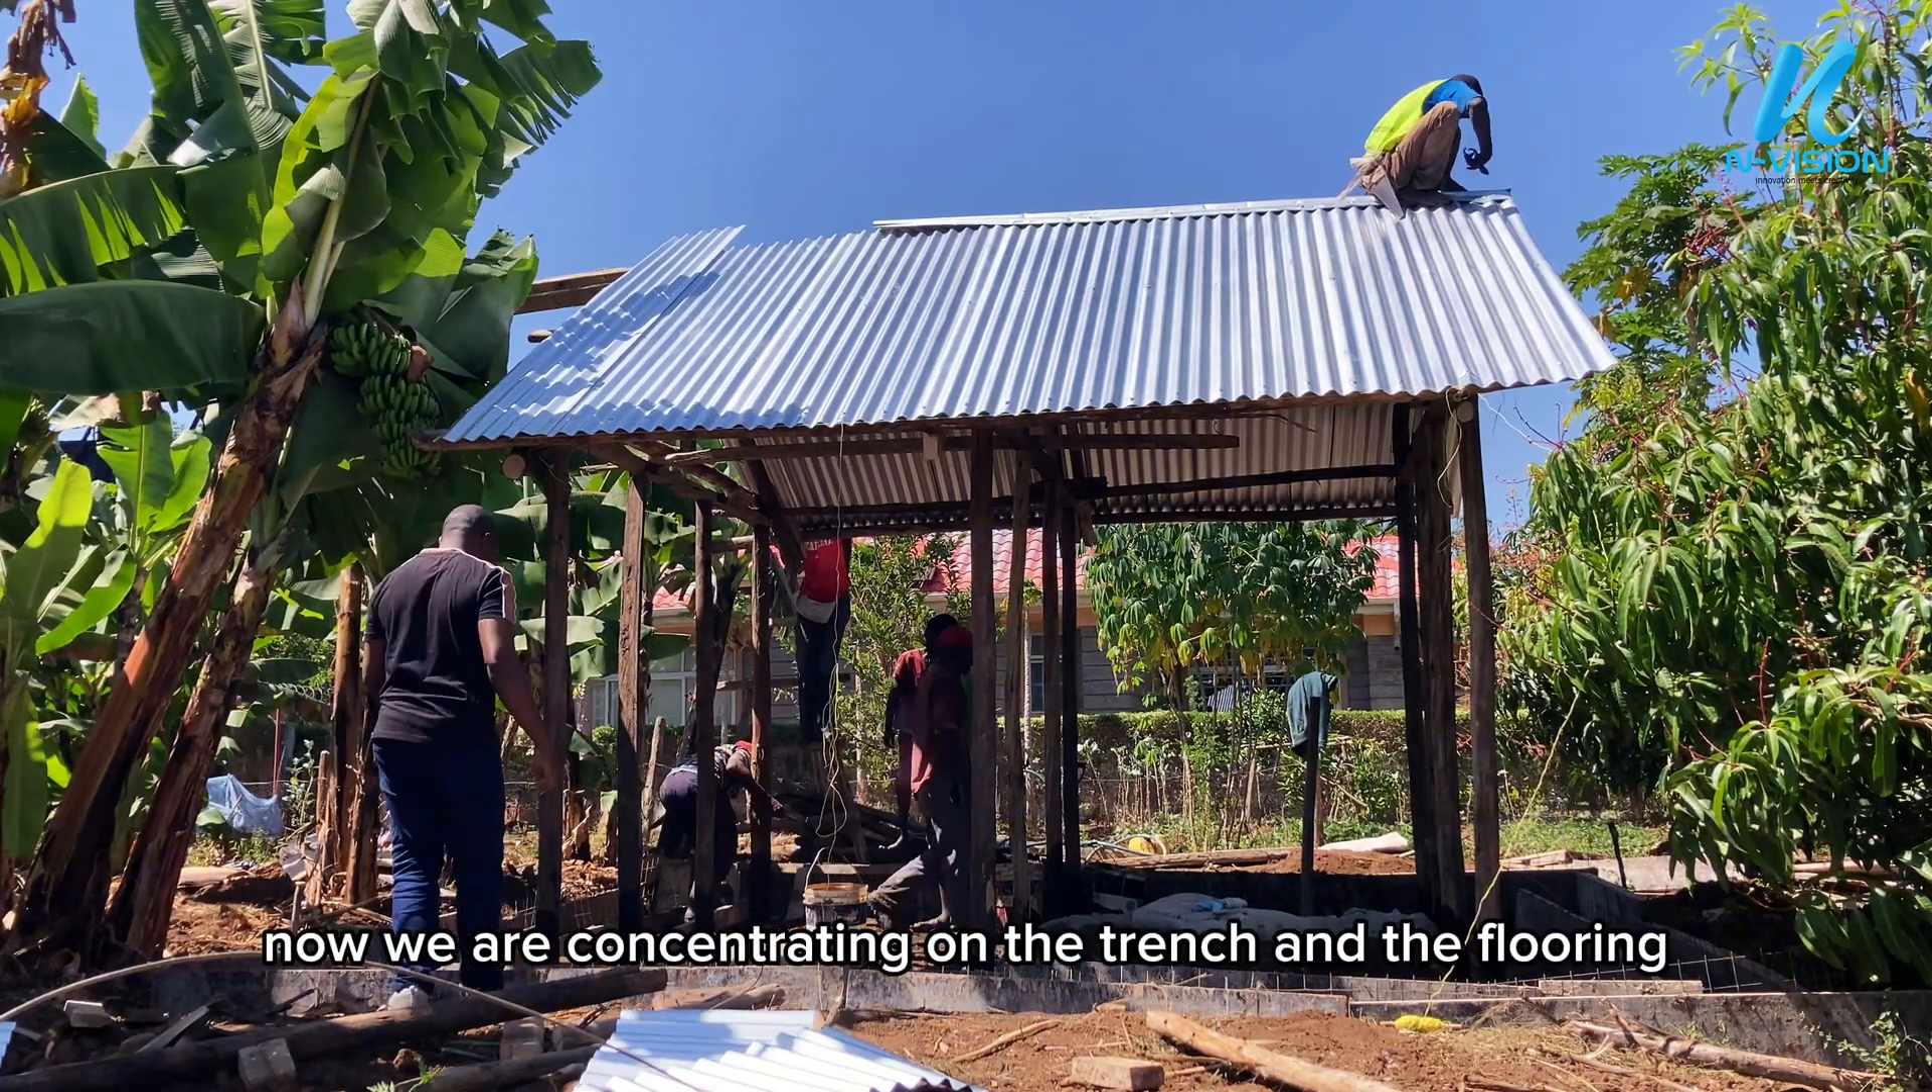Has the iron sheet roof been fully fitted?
No.